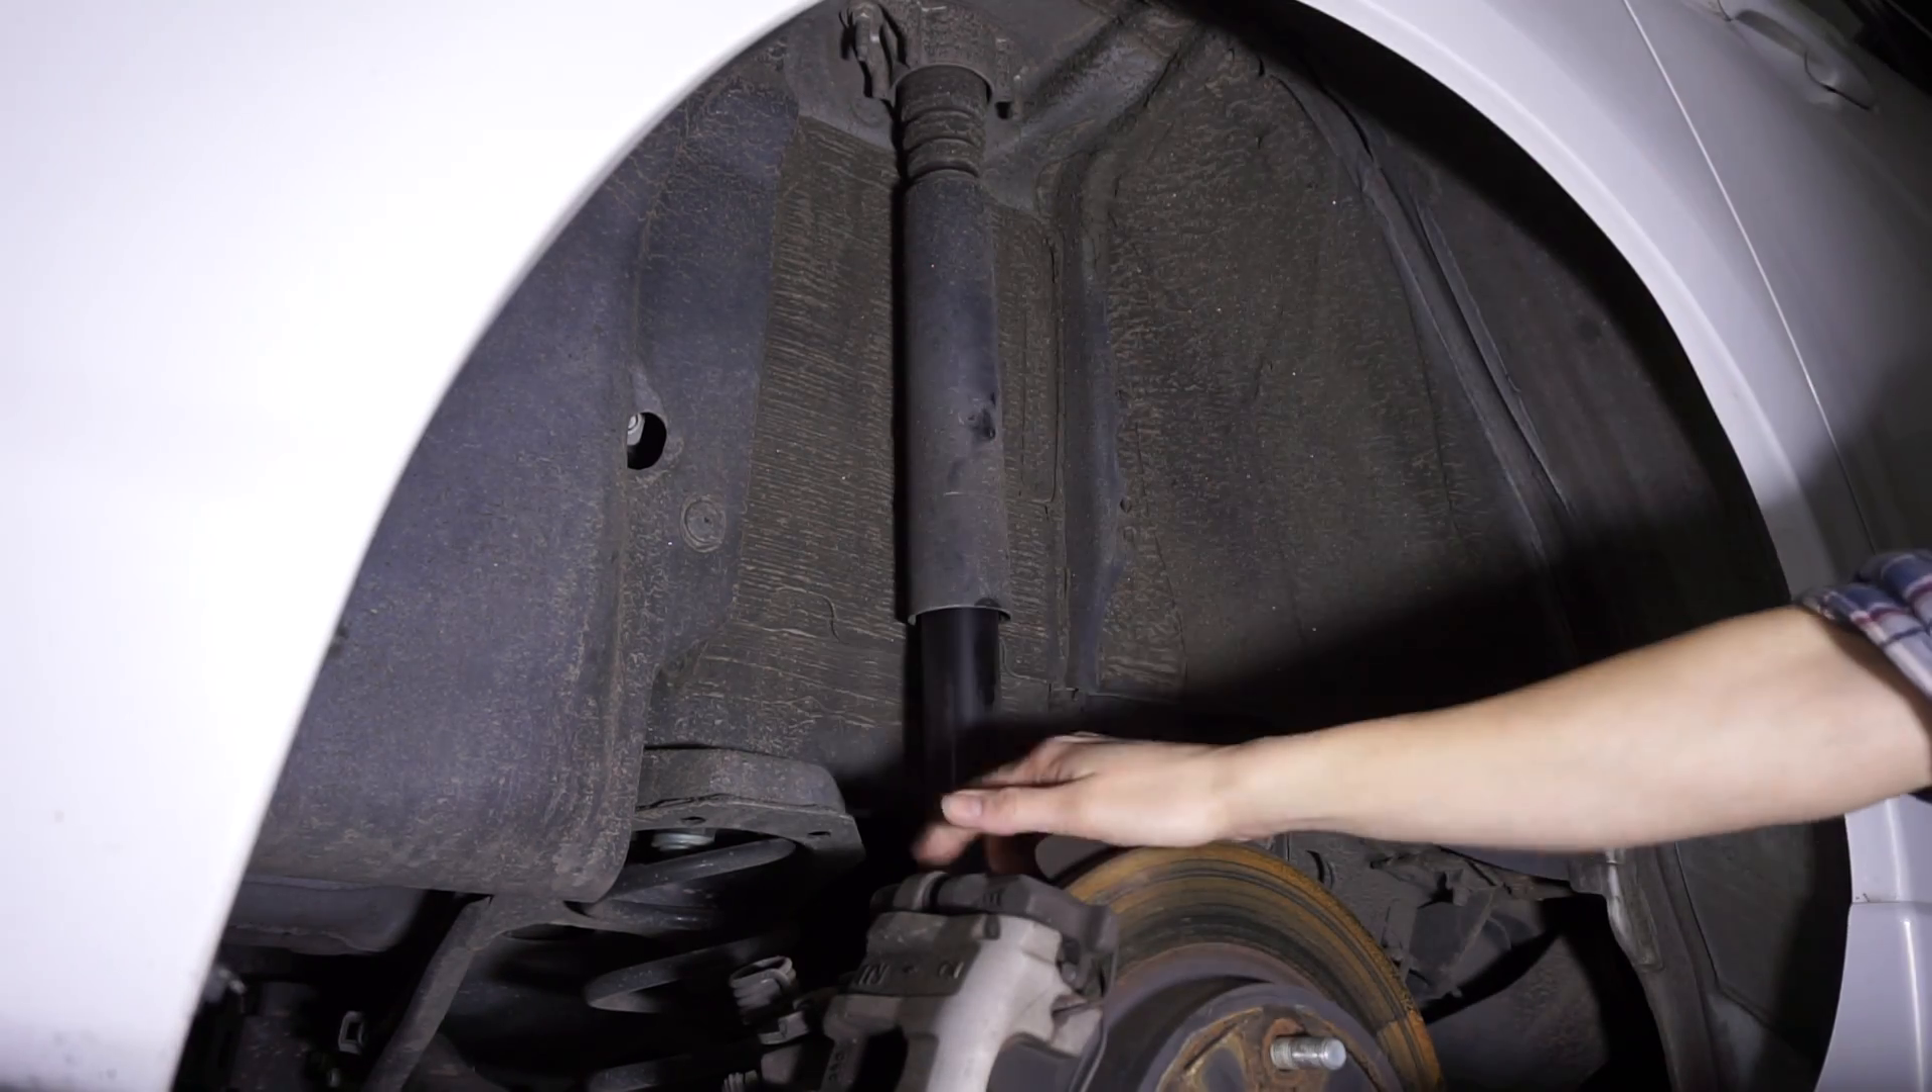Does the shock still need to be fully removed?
Yes.